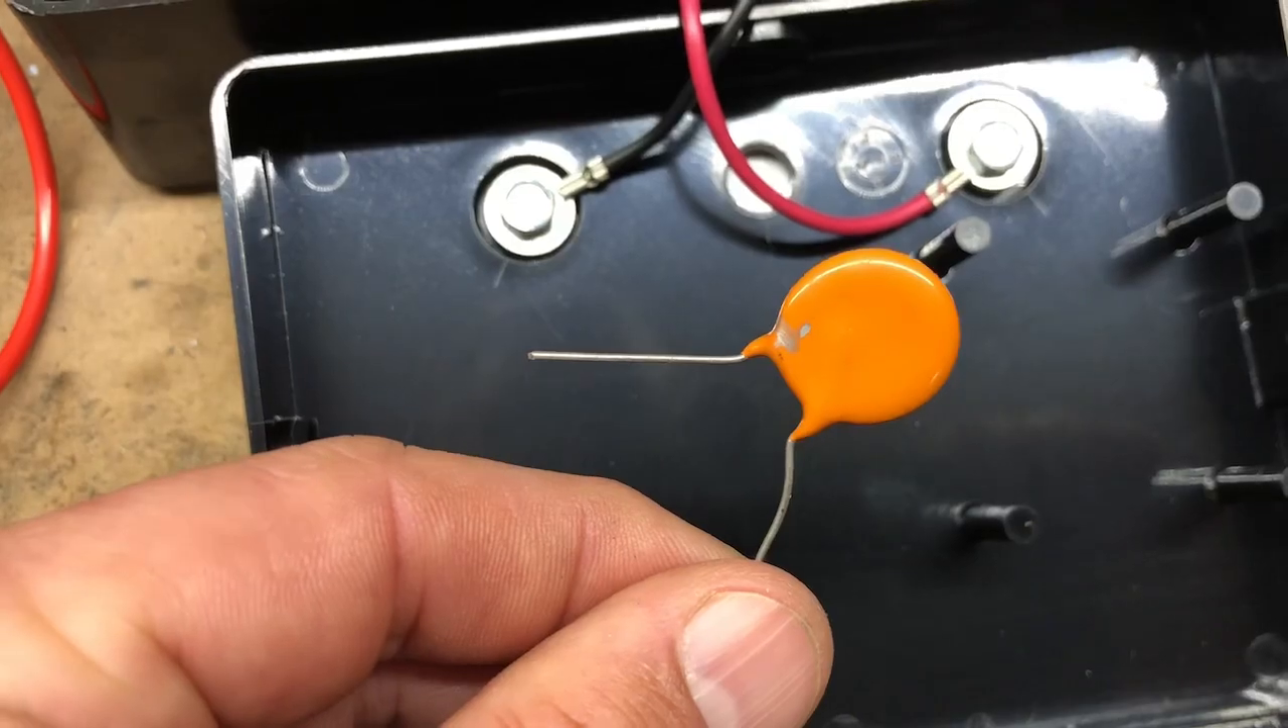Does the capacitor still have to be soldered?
Yes.